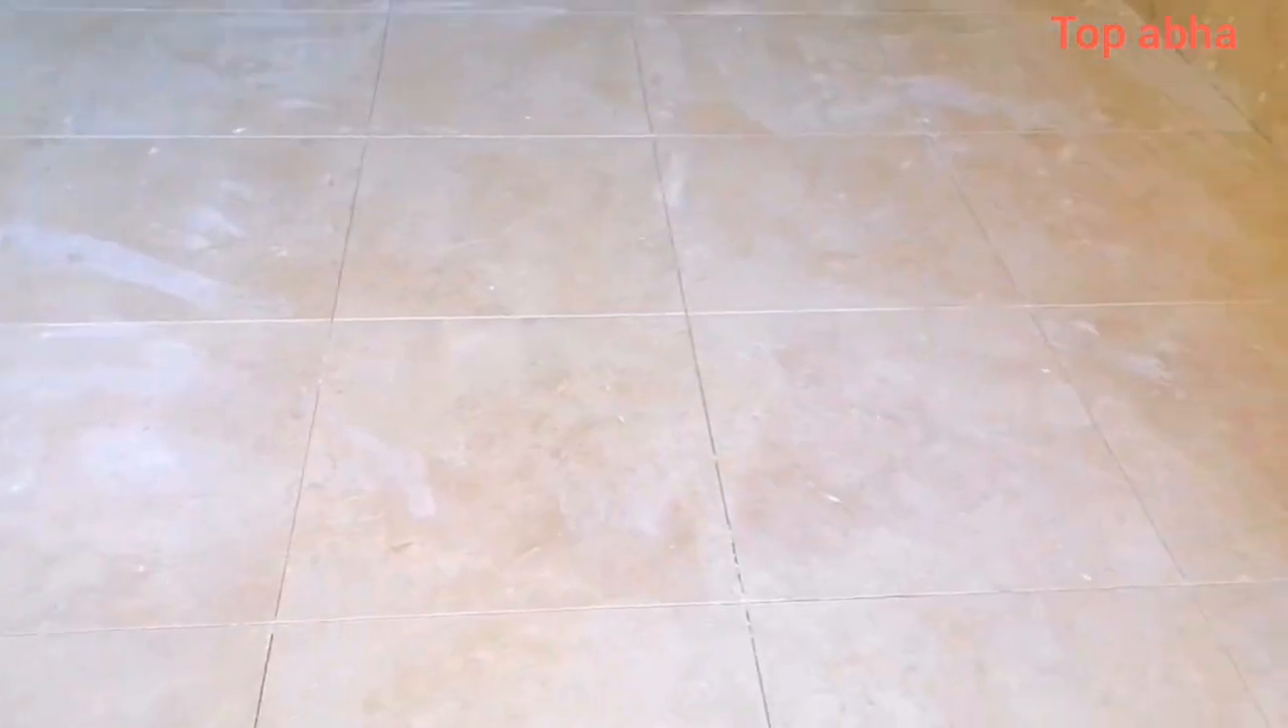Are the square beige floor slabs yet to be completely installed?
No.